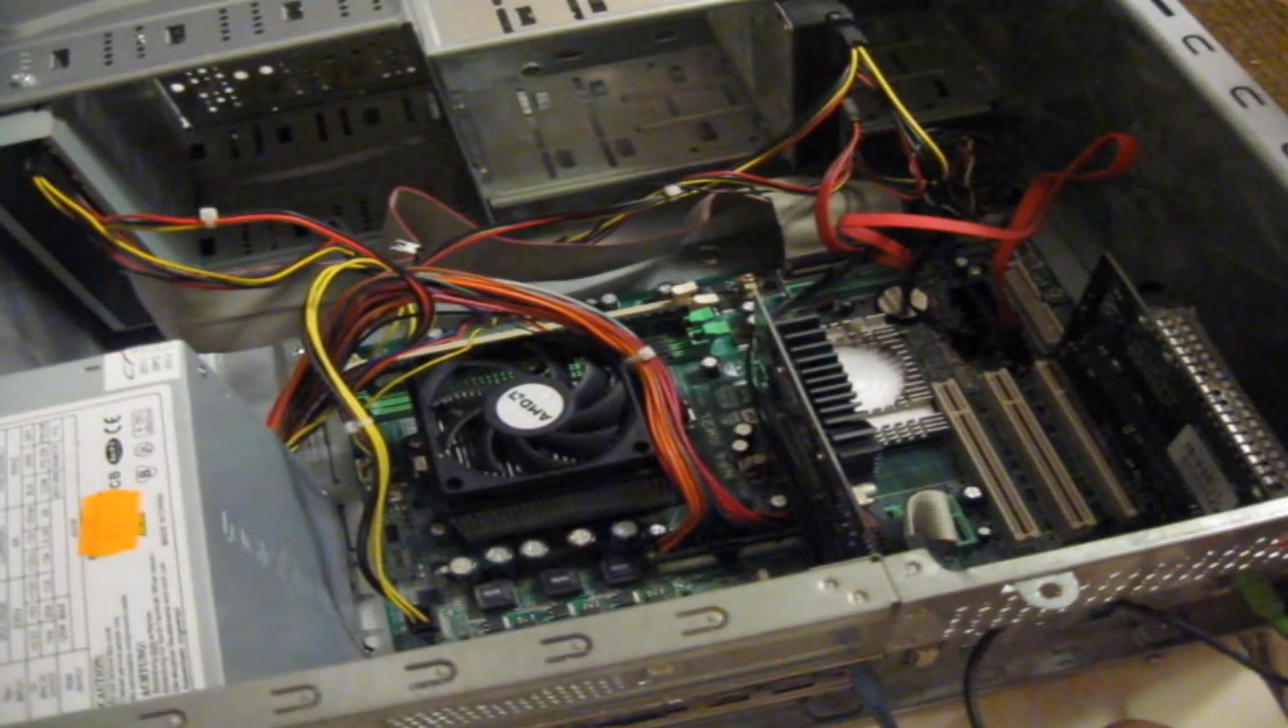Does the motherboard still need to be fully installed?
No.